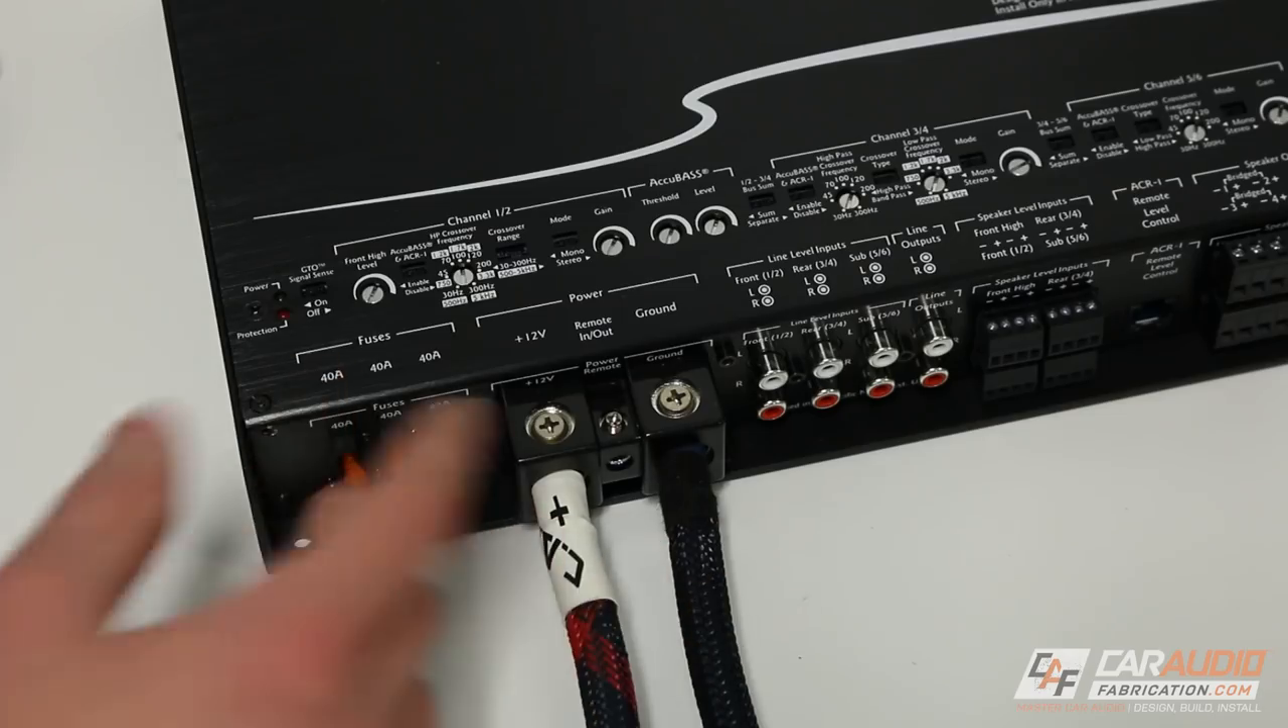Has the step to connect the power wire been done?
Yes.